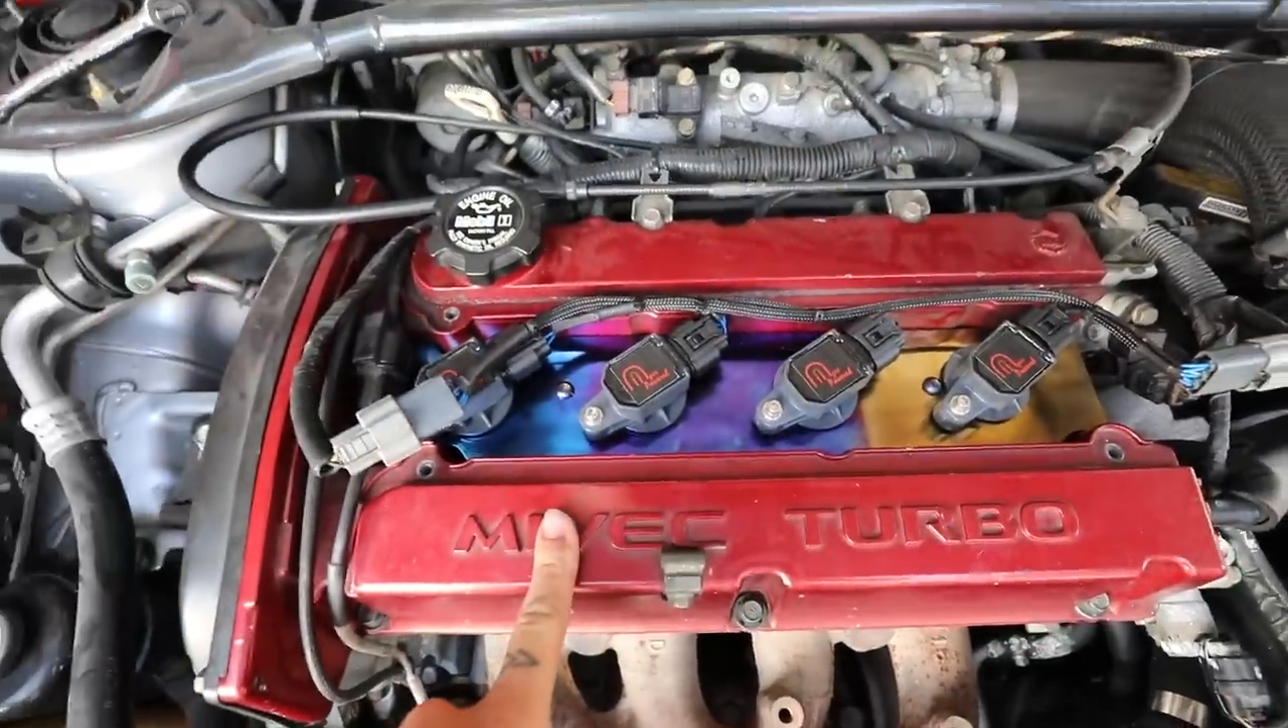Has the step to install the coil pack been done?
Yes.